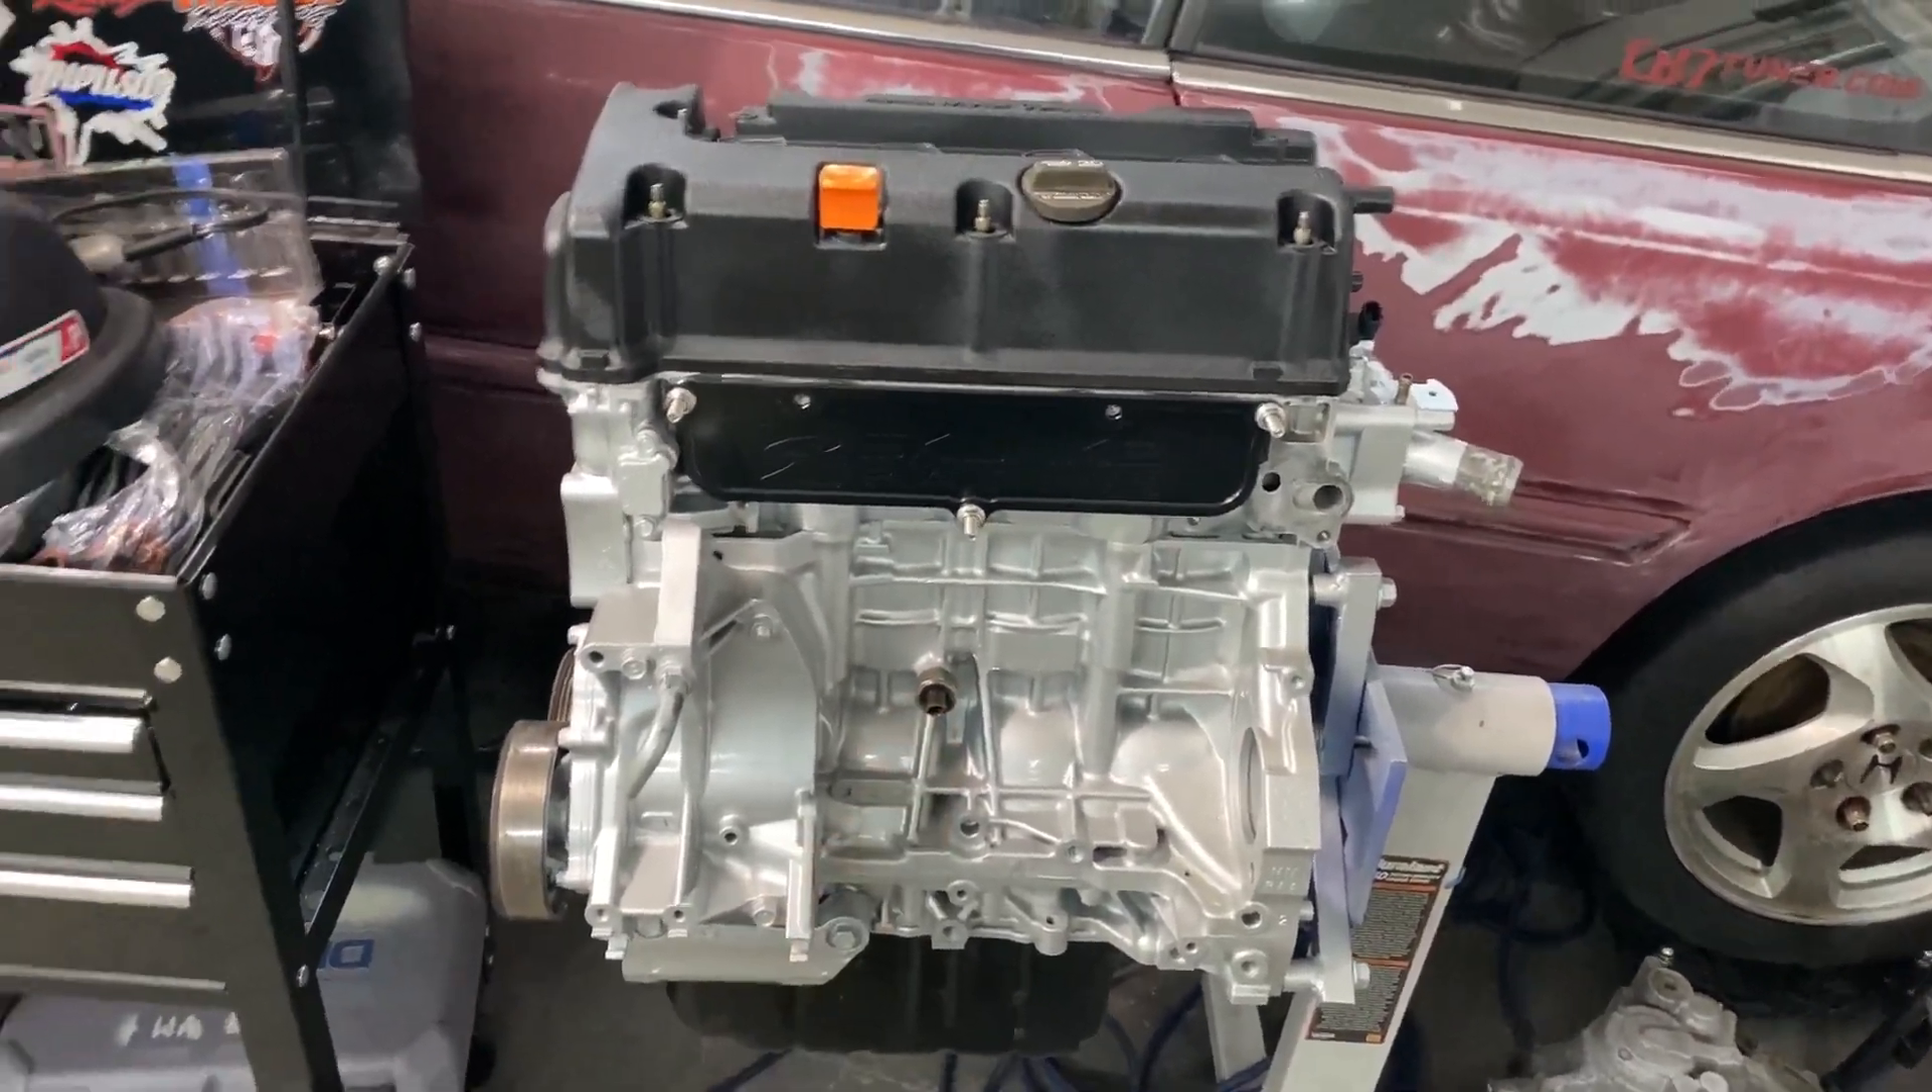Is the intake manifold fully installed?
No.